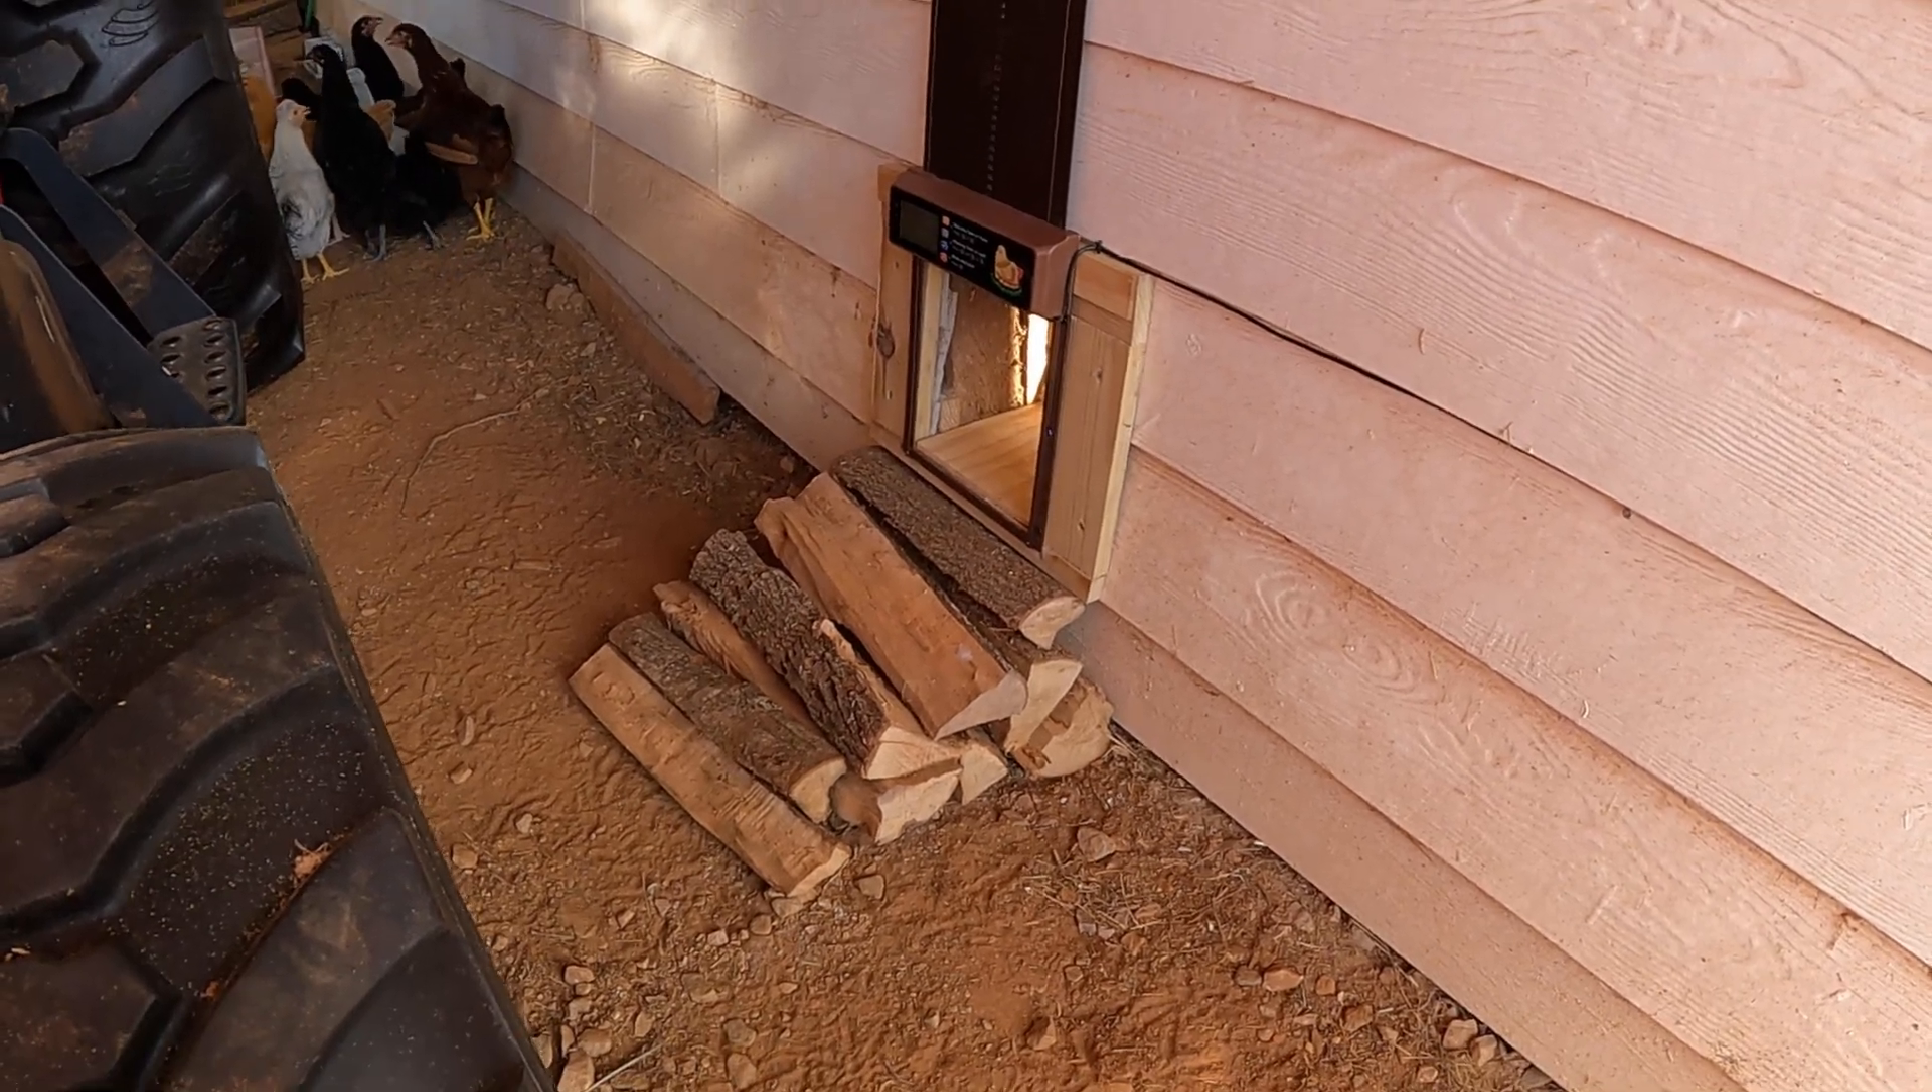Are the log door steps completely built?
Yes.